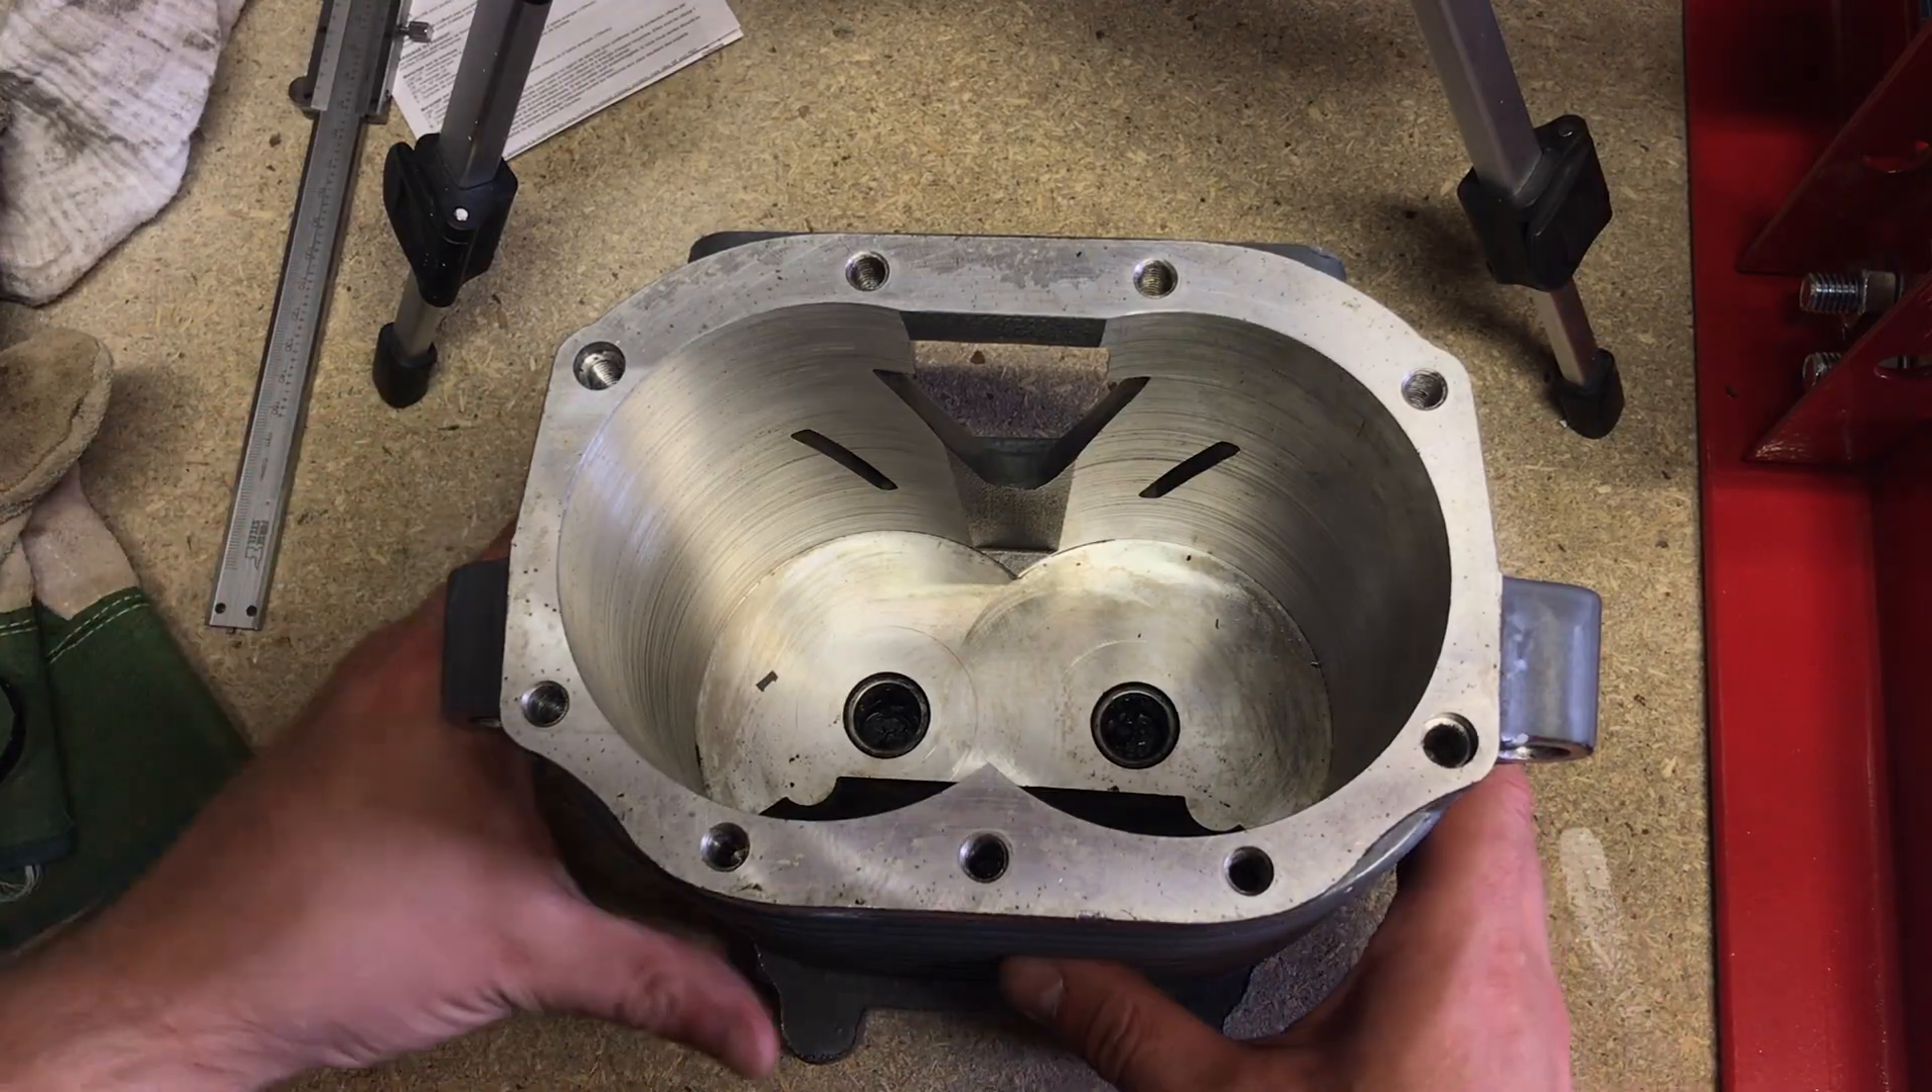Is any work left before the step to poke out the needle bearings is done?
Yes.